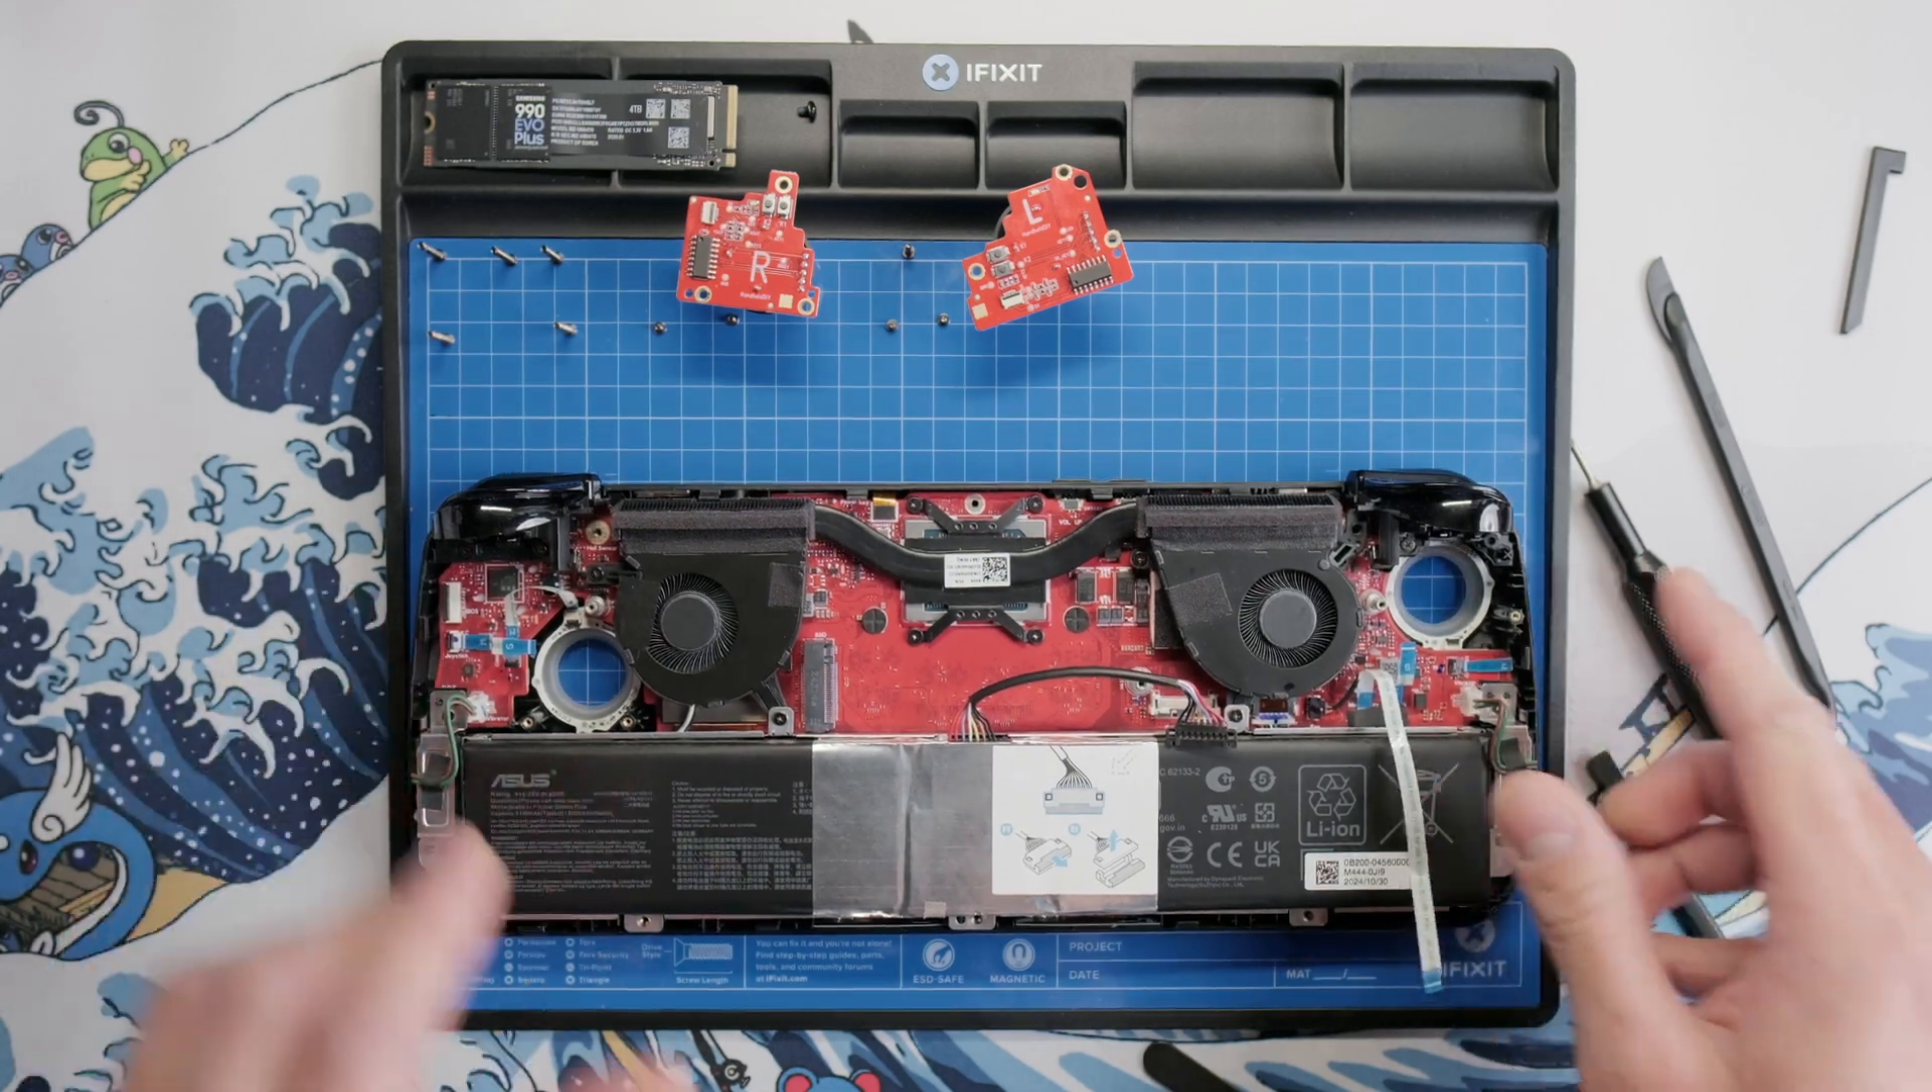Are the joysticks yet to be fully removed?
No.